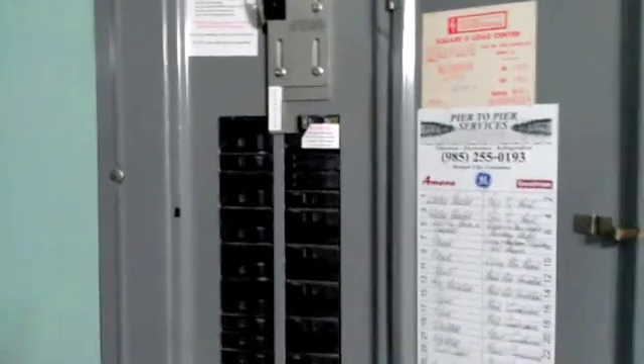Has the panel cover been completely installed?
Yes.